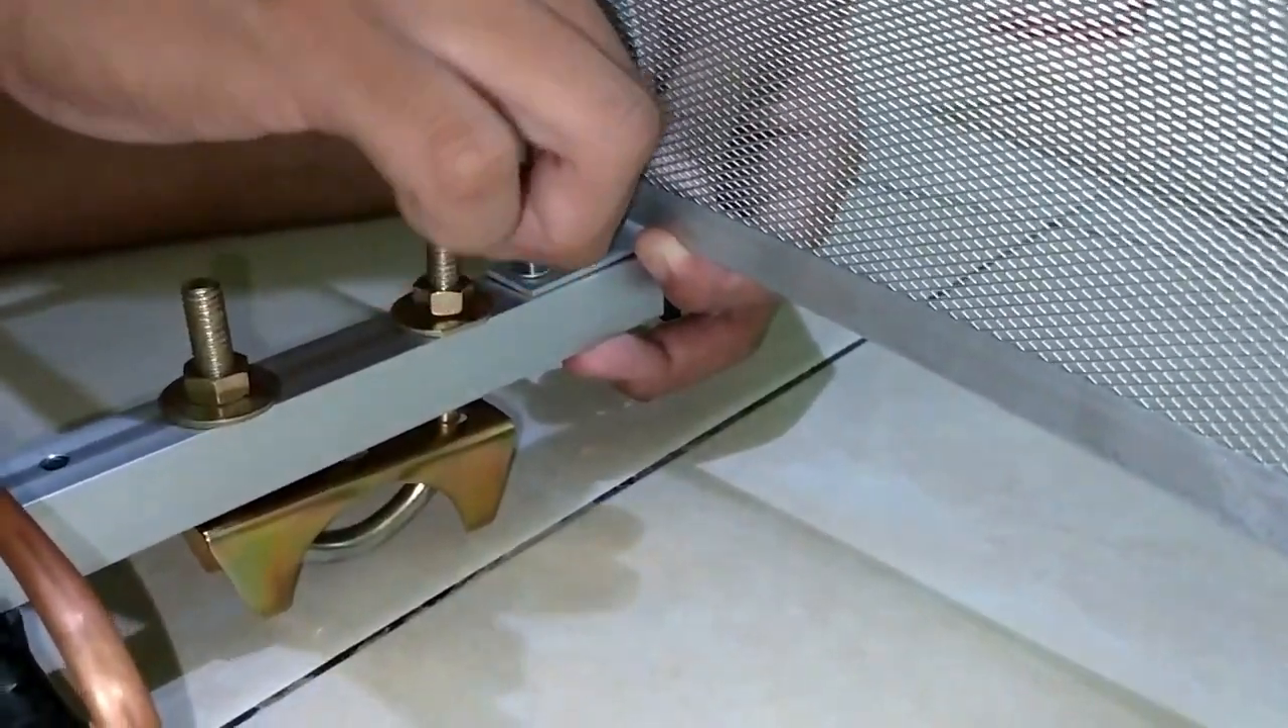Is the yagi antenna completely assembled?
No.